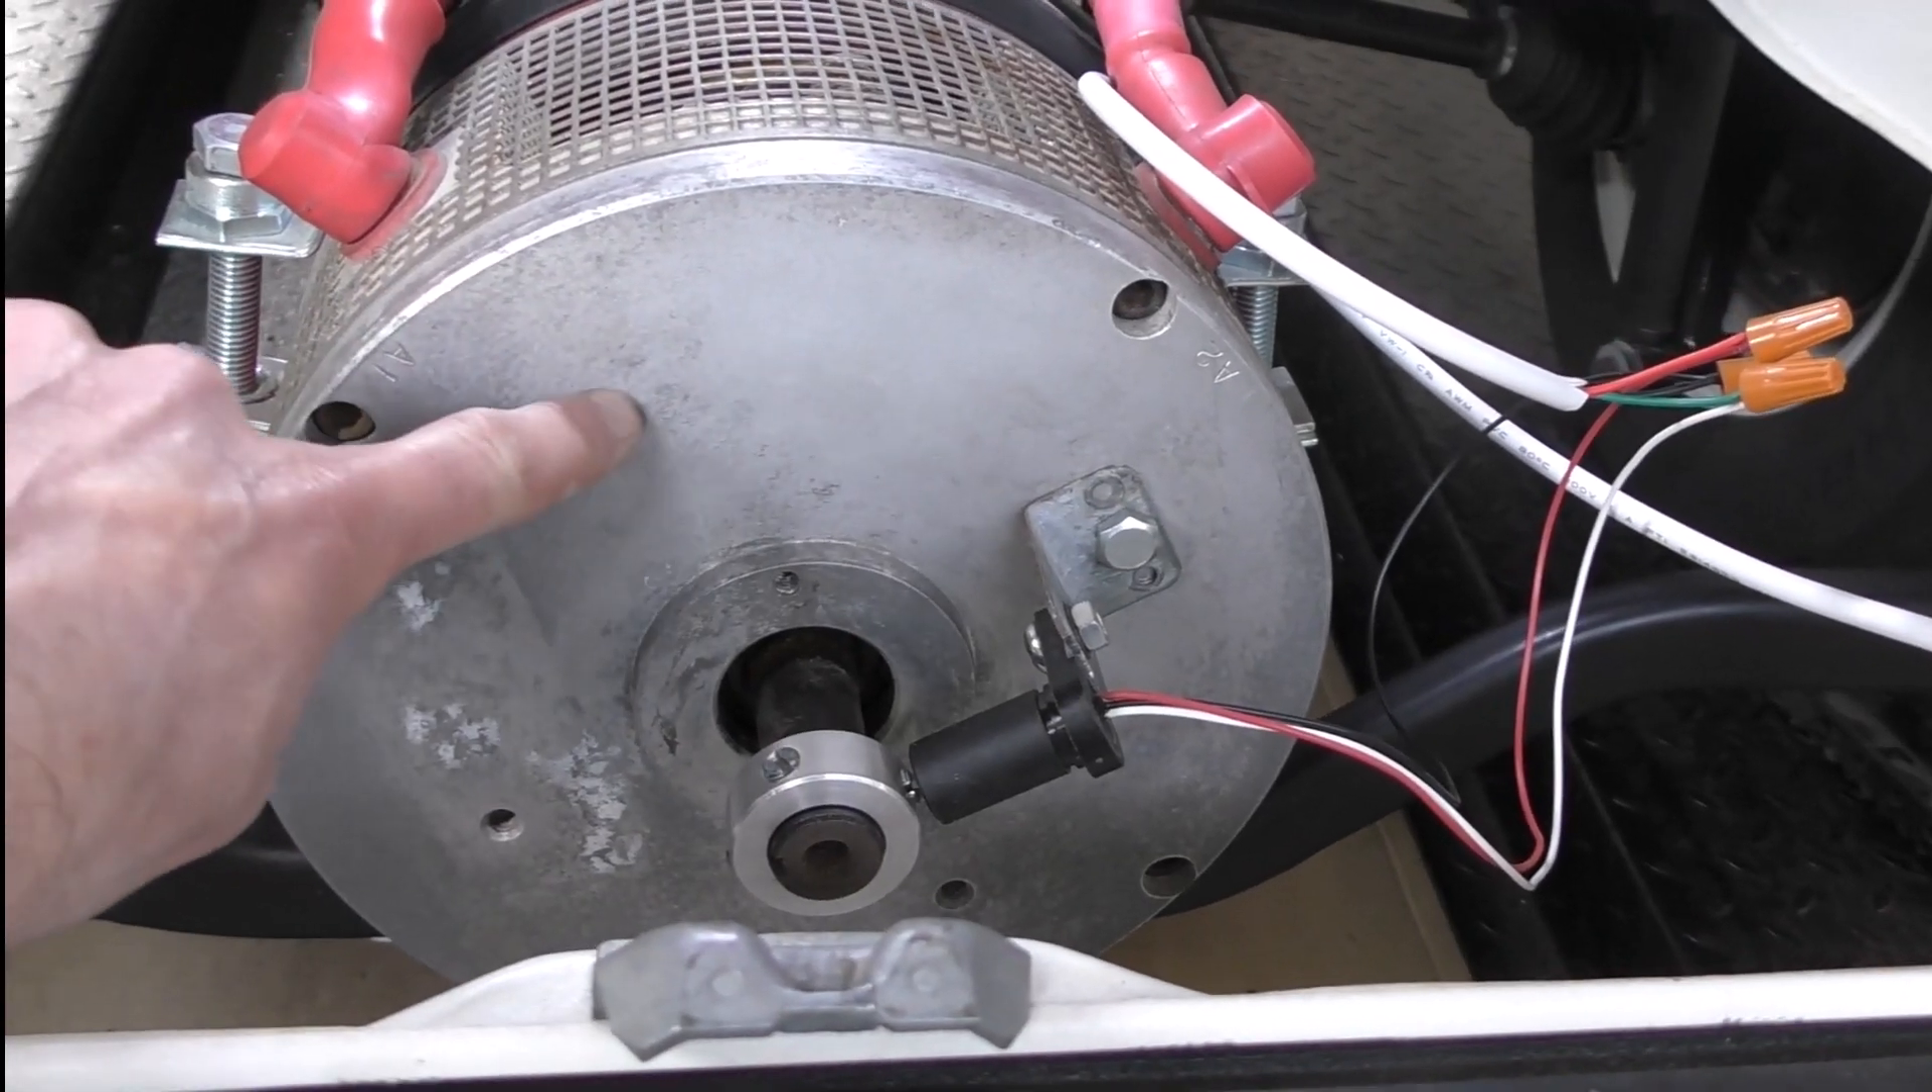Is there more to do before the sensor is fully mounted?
No.